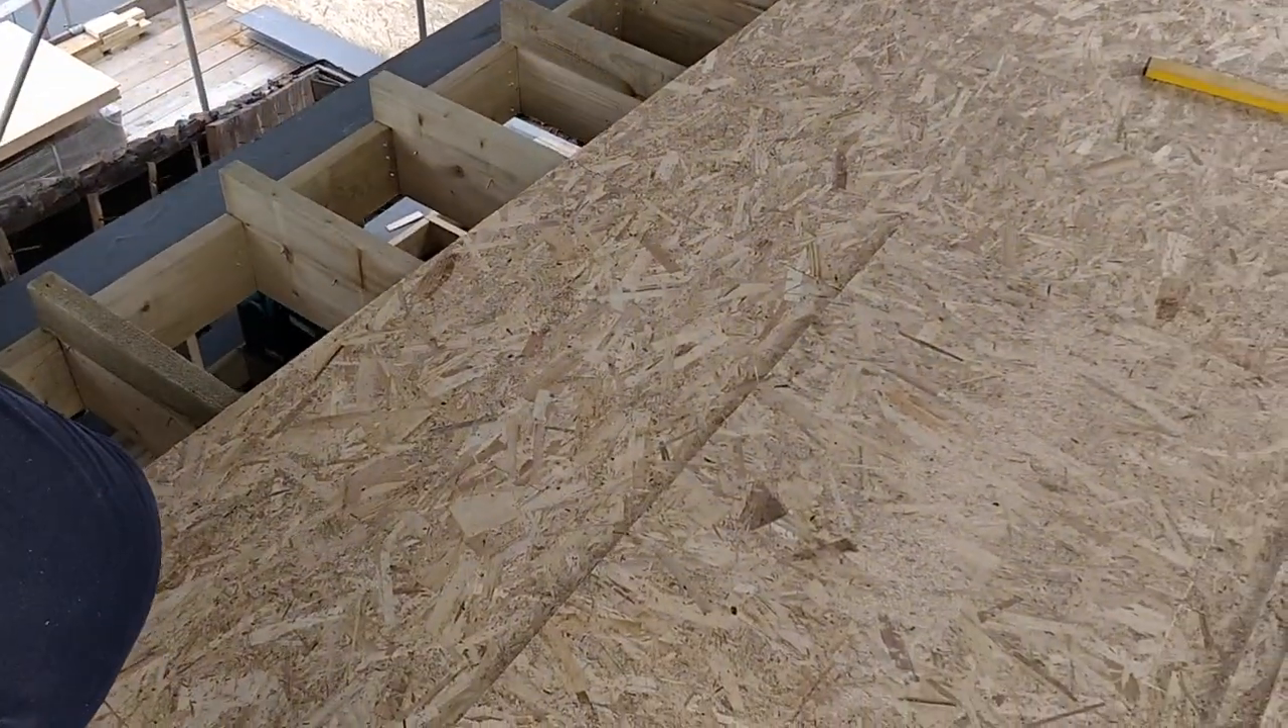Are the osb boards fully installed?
No.